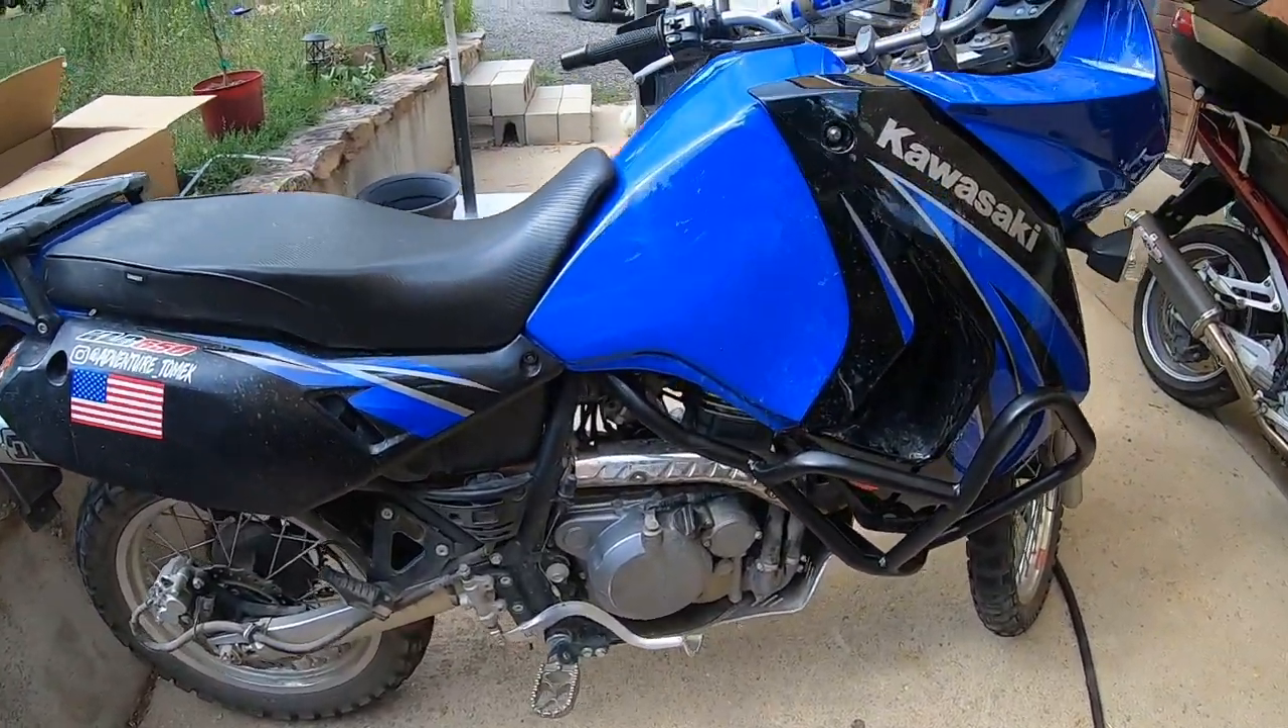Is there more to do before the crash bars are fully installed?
No.